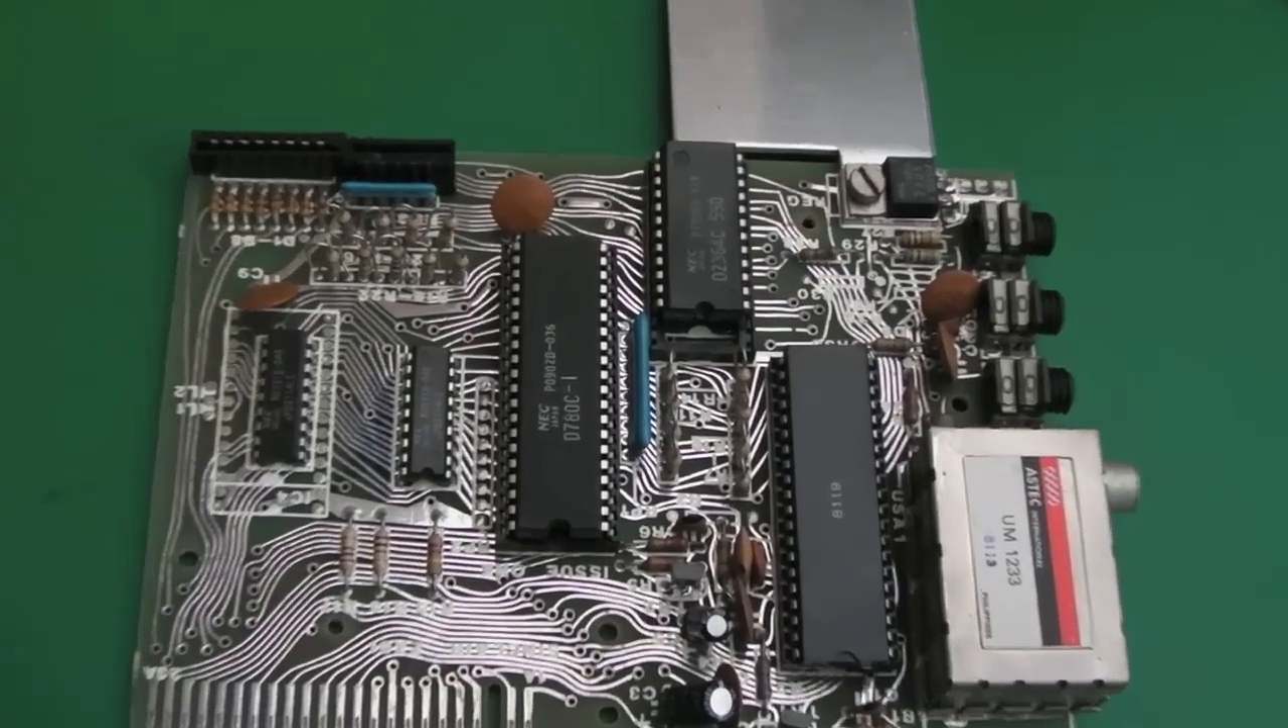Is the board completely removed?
Yes.